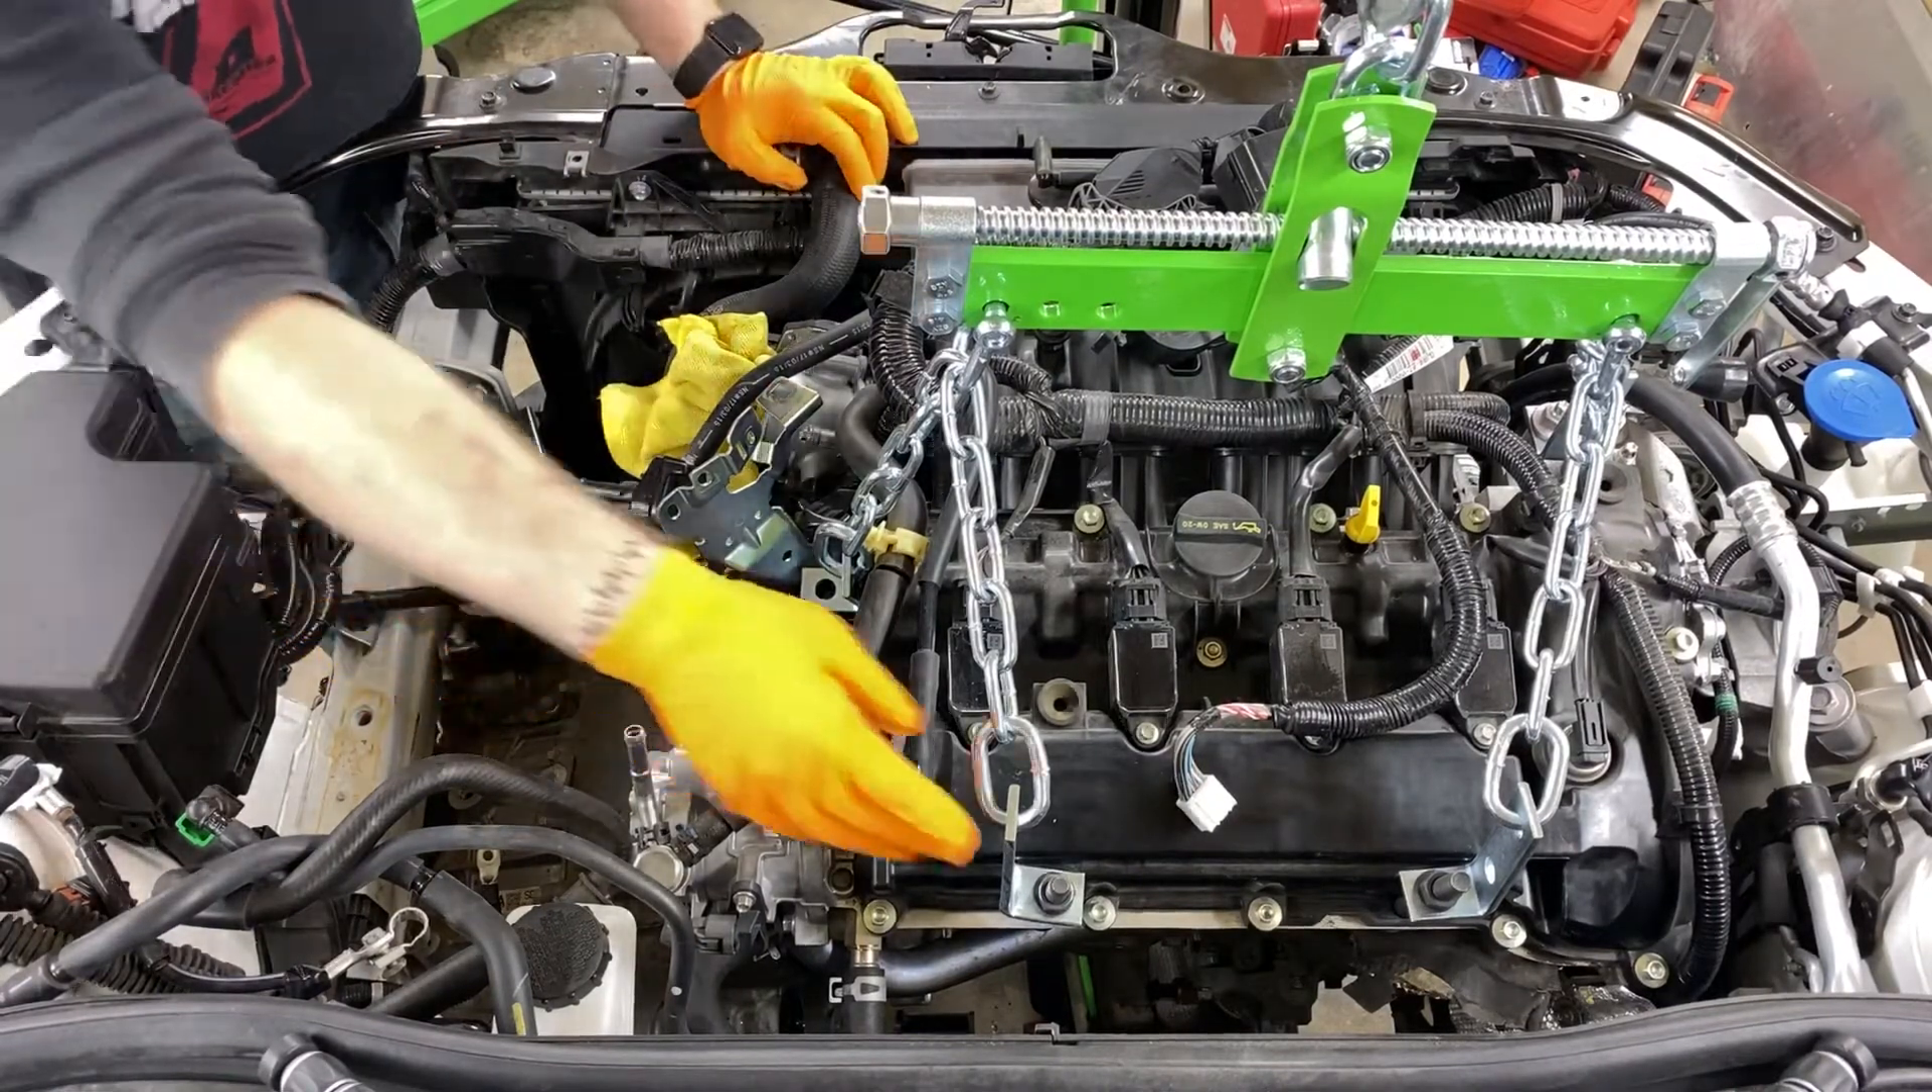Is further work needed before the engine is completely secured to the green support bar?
No.